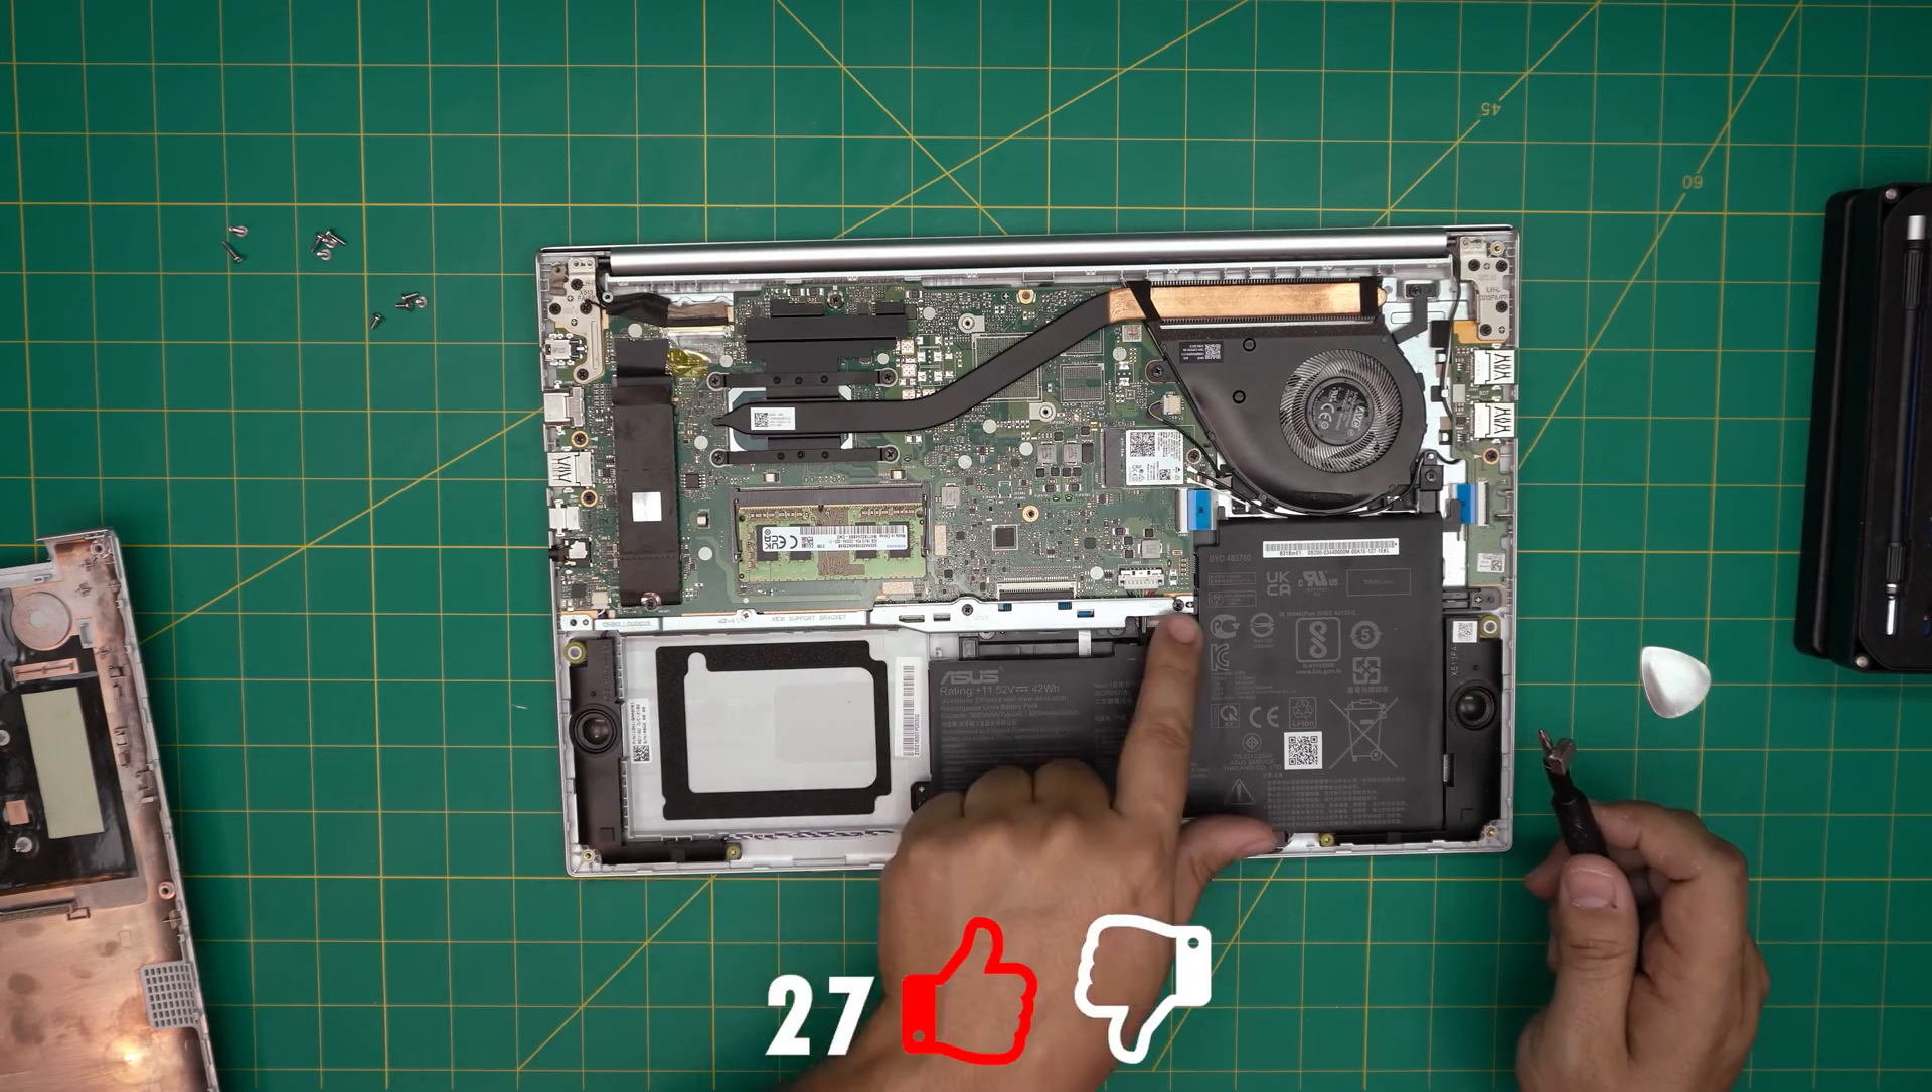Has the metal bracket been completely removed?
No.